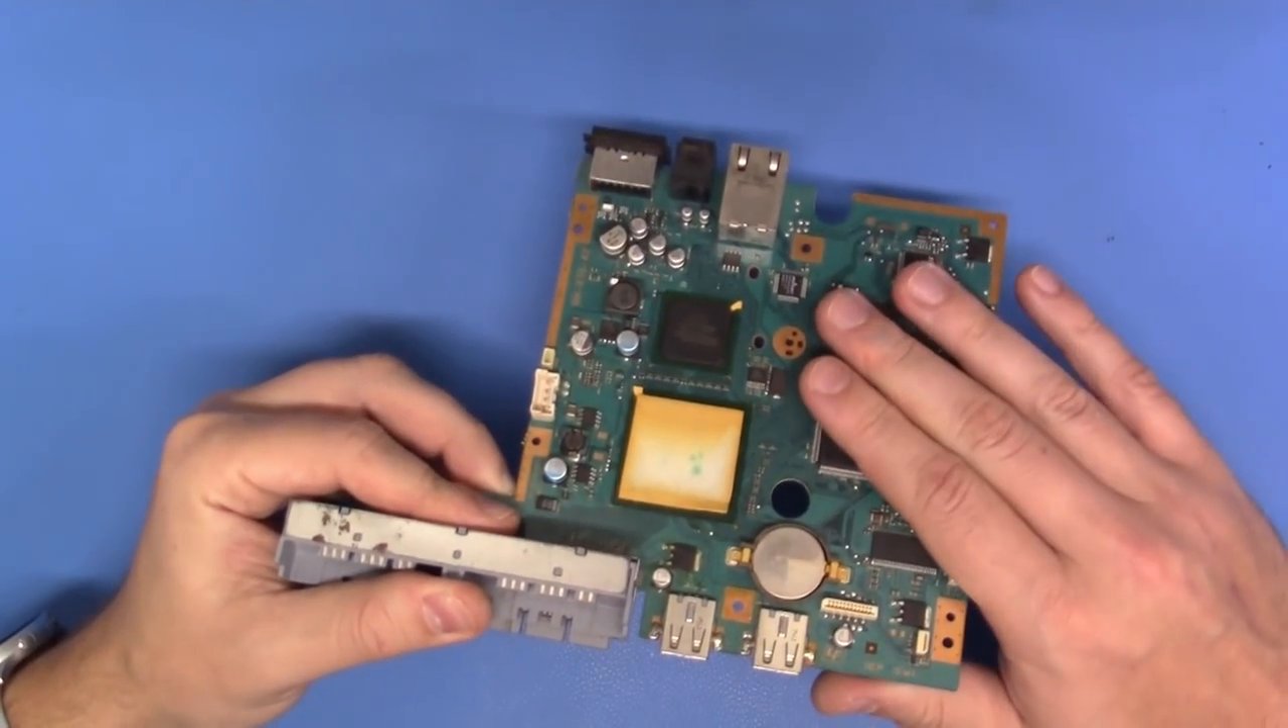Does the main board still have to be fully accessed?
No.